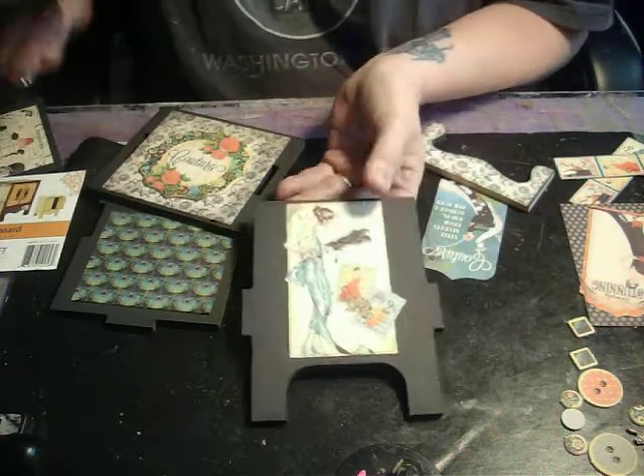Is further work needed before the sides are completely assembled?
Yes.